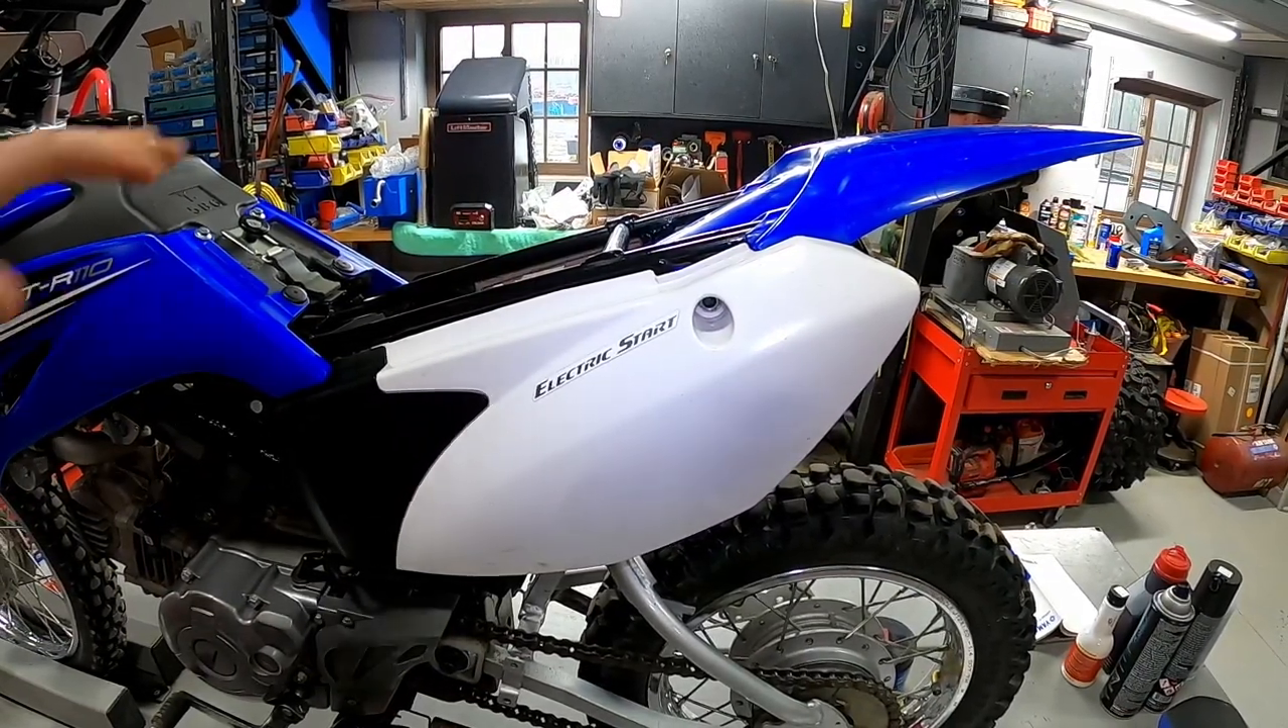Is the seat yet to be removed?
No.